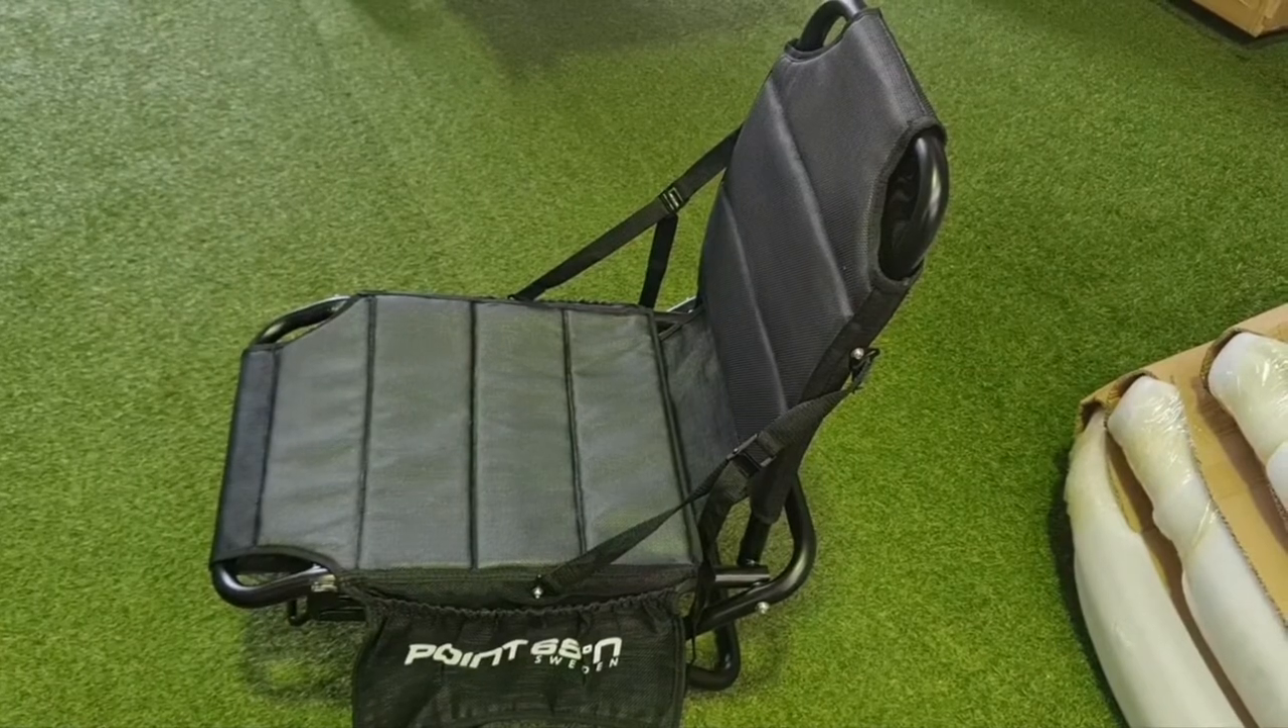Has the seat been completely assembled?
Yes.